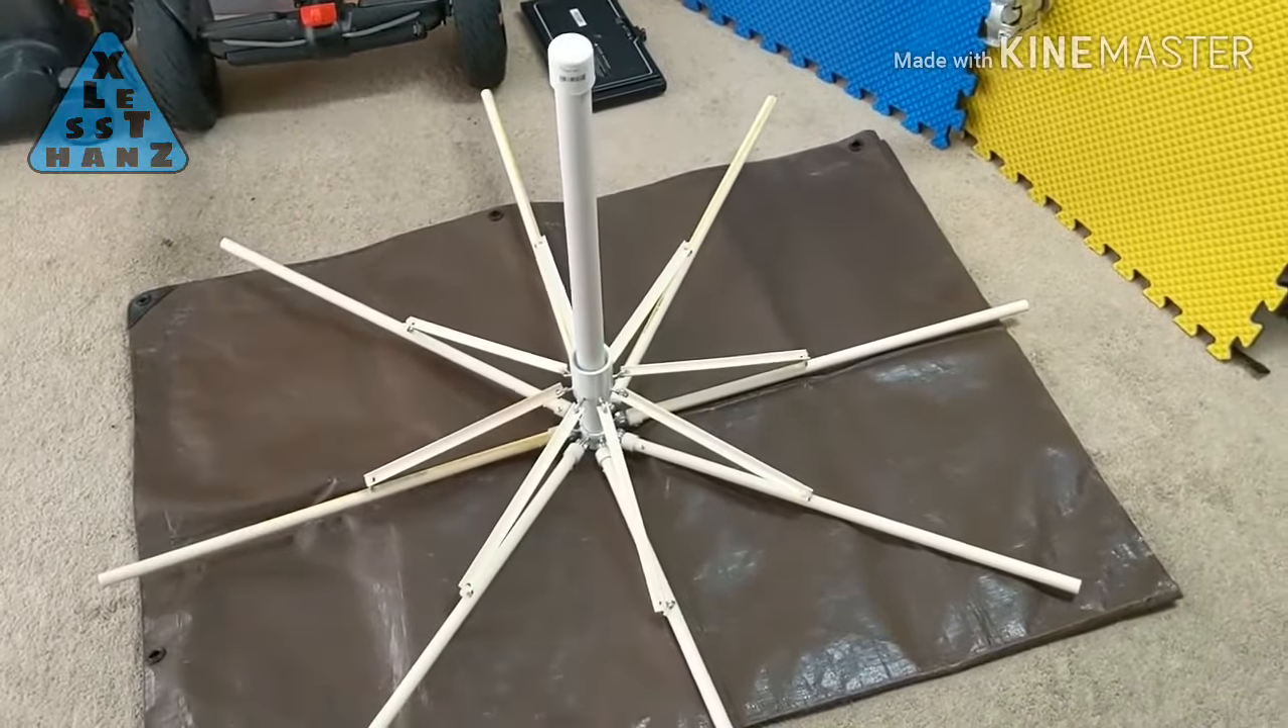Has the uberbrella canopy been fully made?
No.